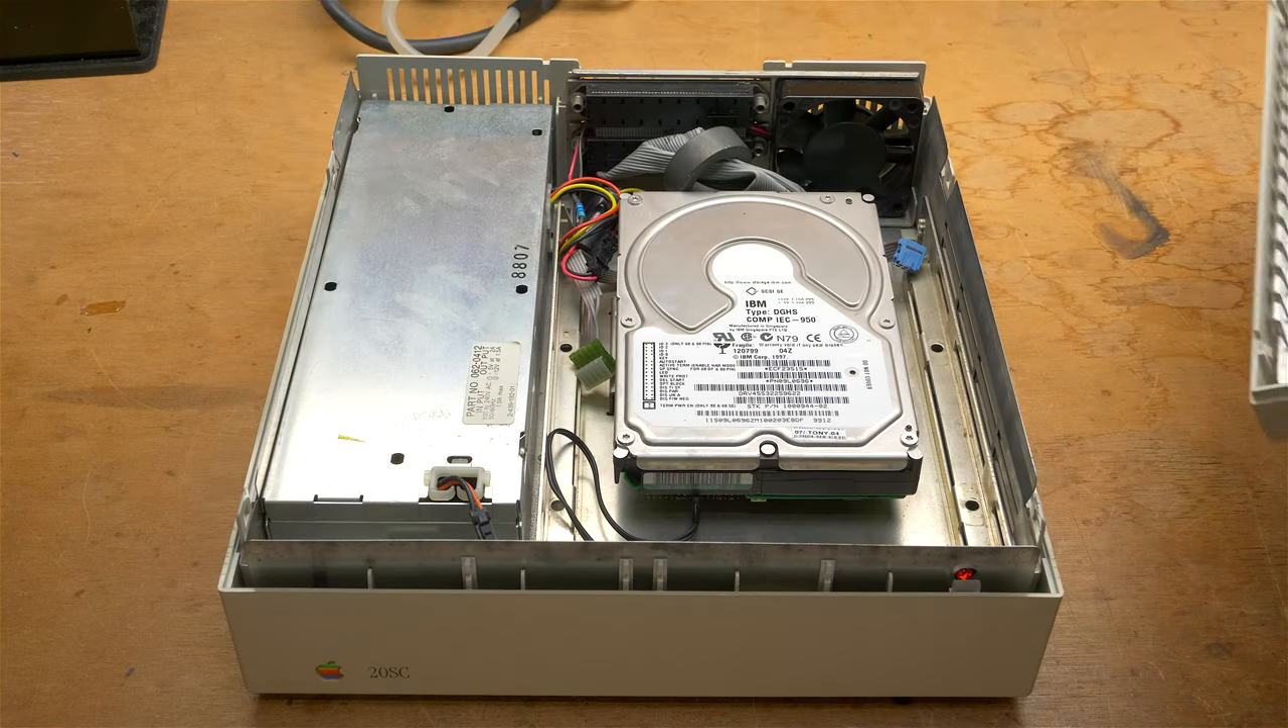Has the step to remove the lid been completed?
Yes.